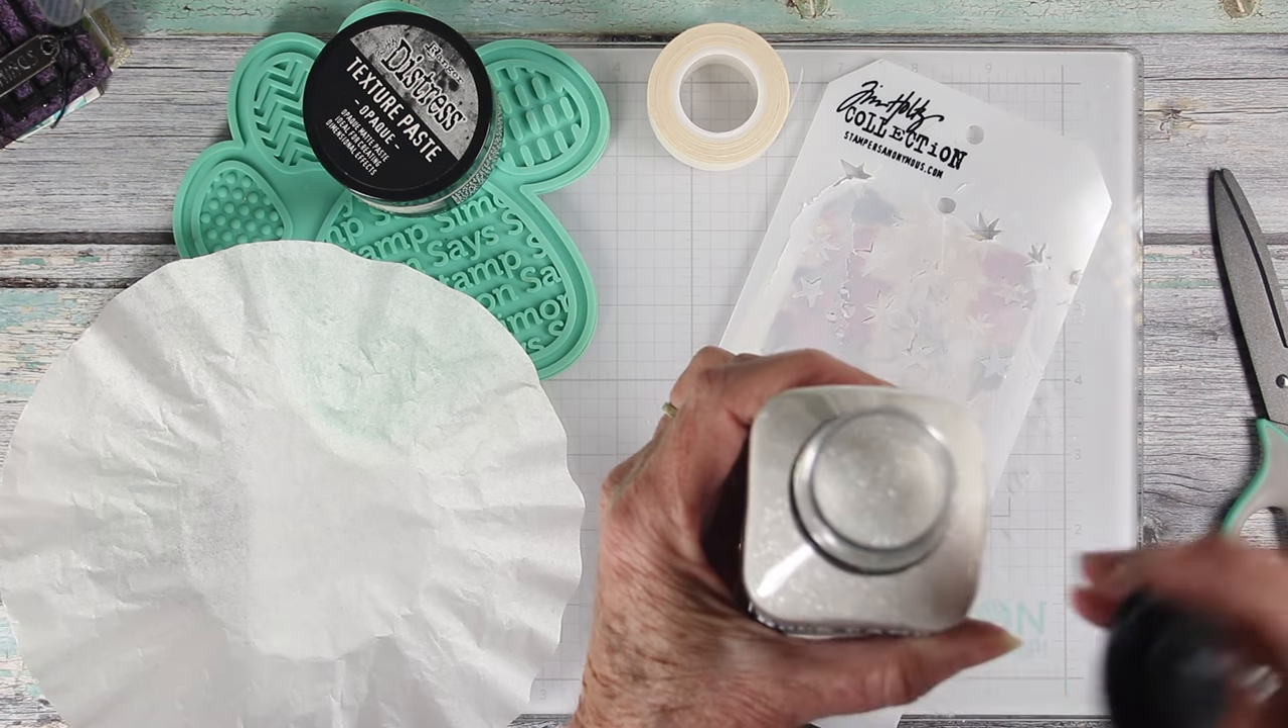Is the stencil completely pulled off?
No.